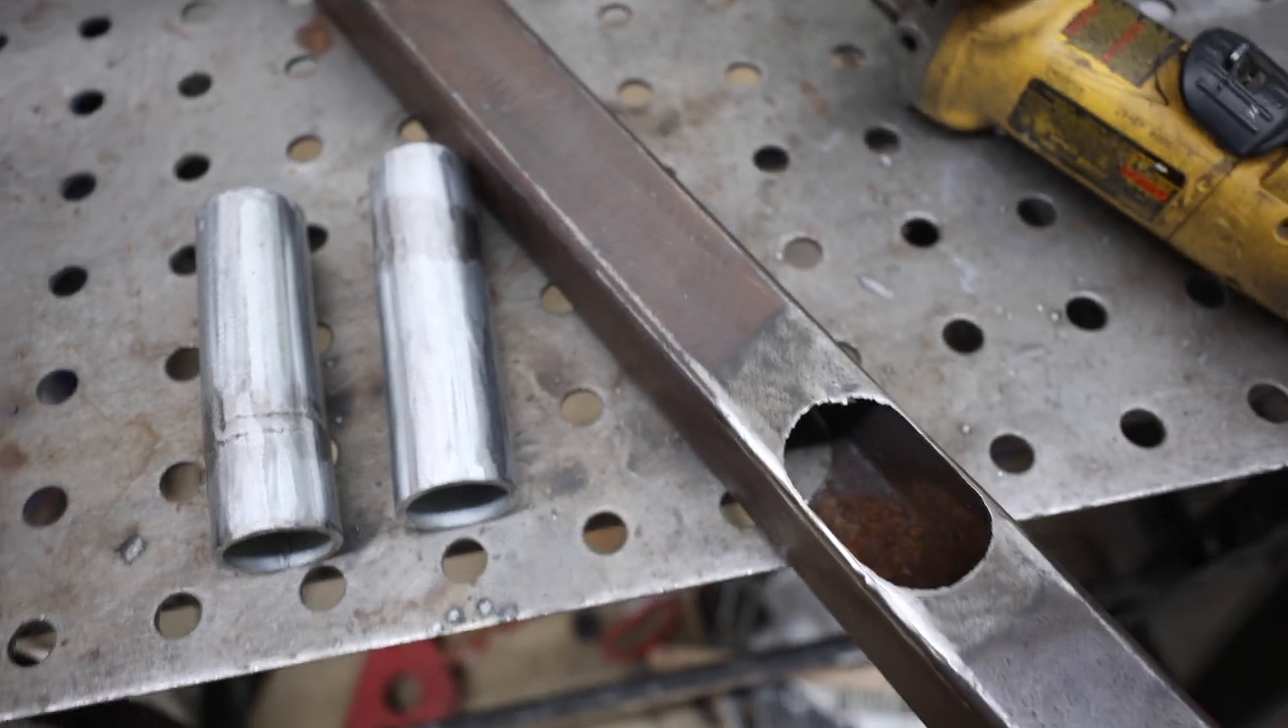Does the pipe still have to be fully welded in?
Yes.